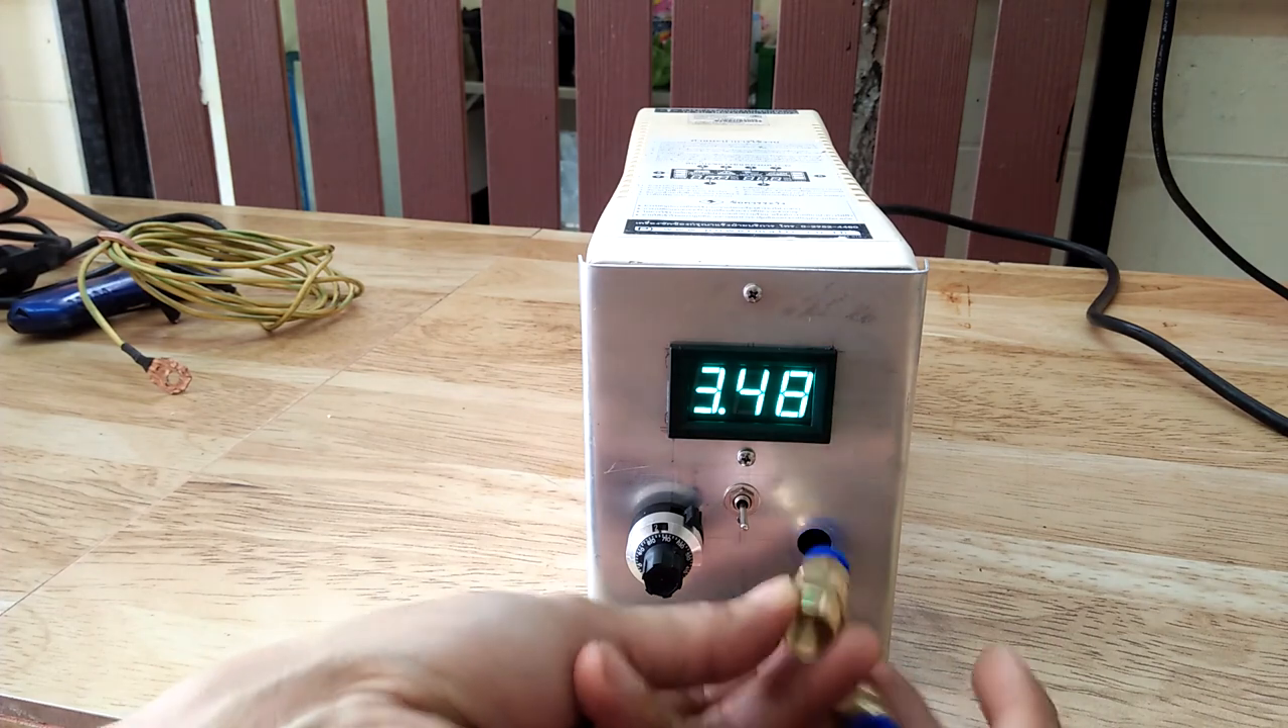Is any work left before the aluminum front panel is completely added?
No.